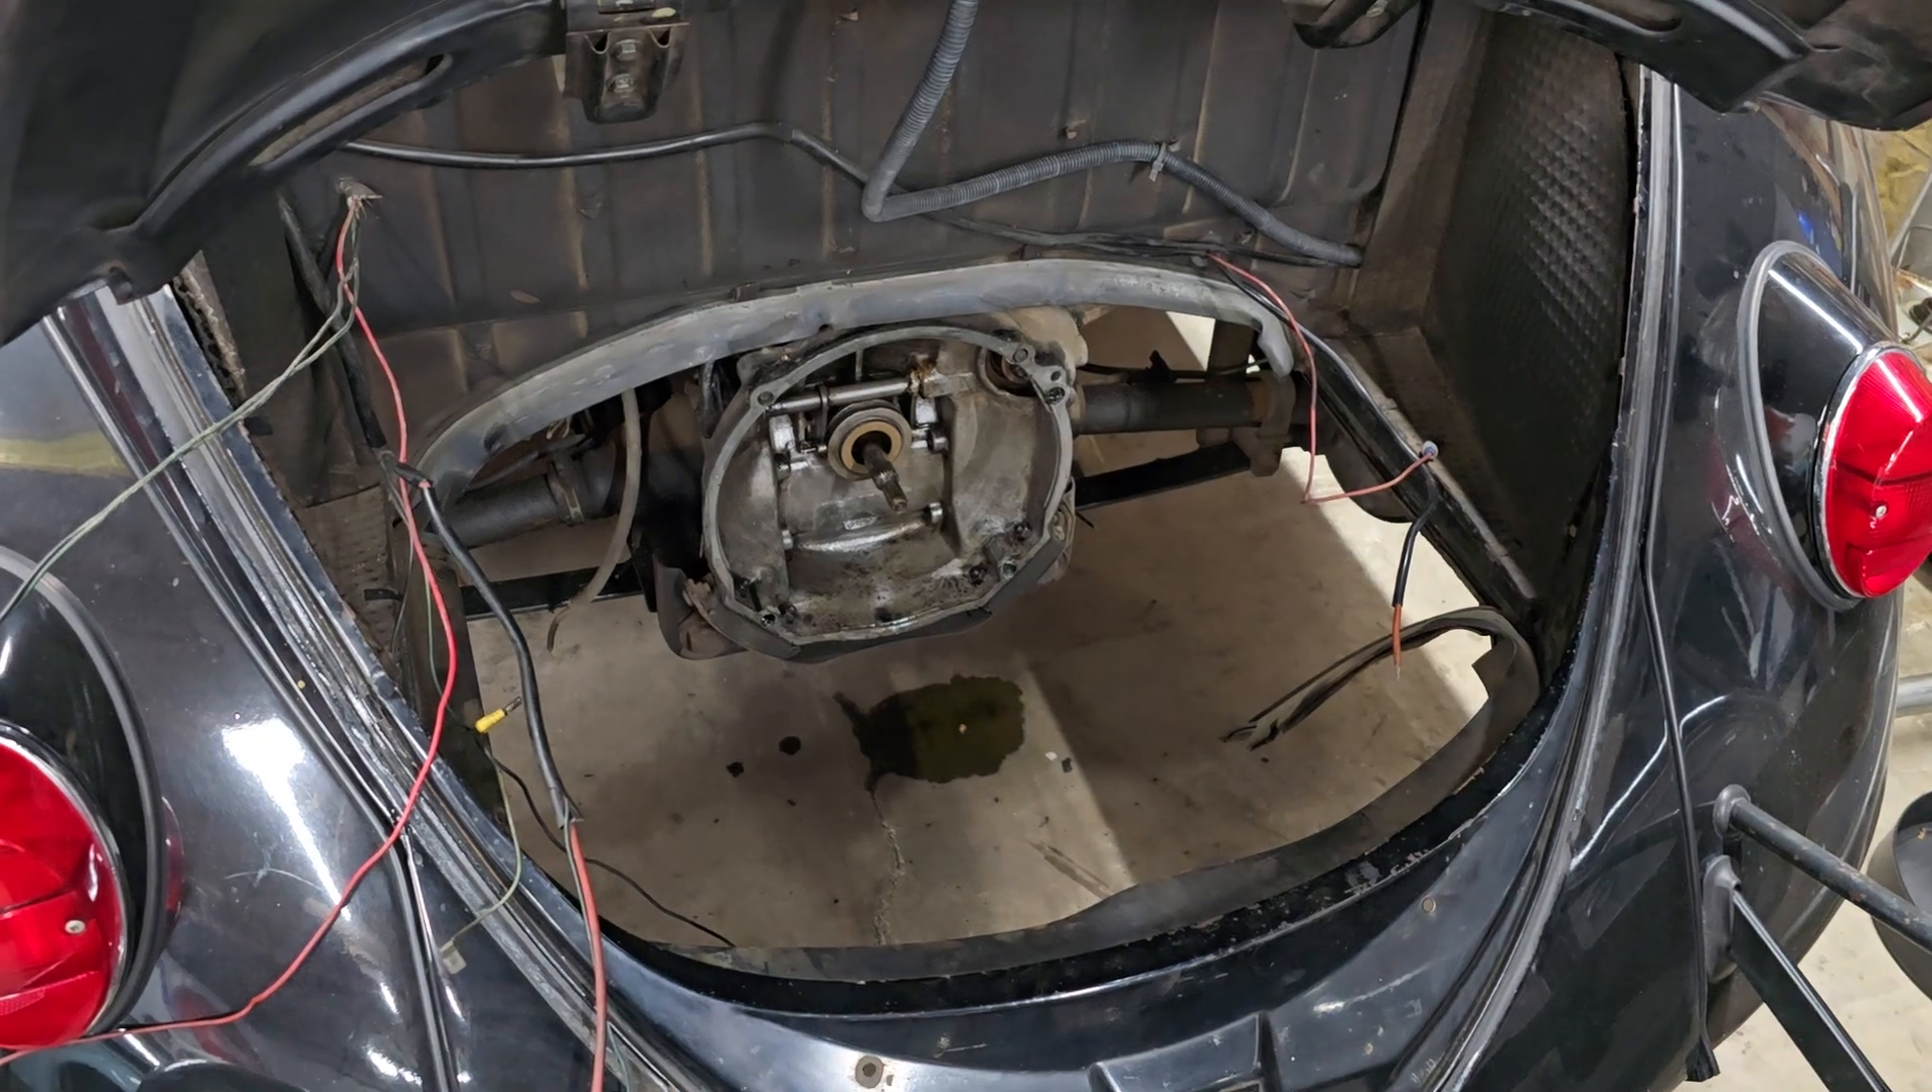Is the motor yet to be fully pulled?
No.